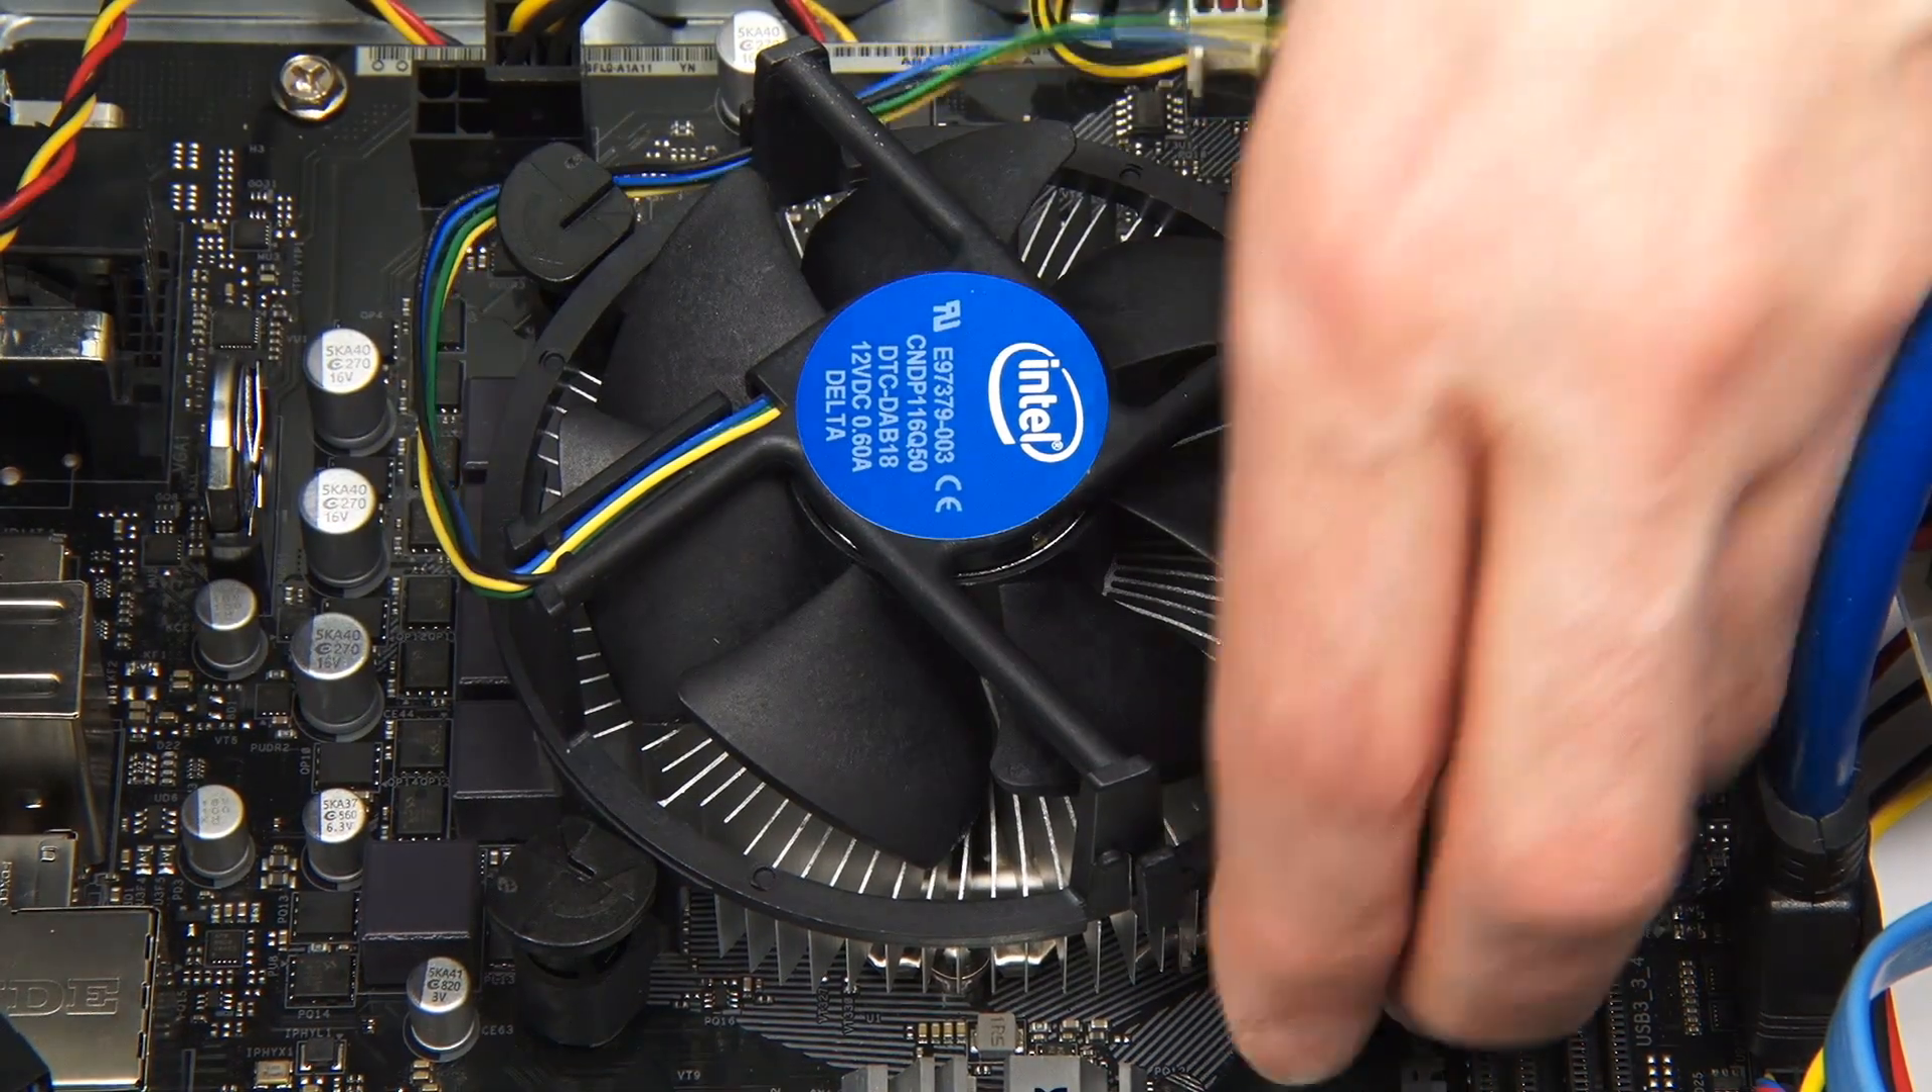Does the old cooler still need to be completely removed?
Yes.